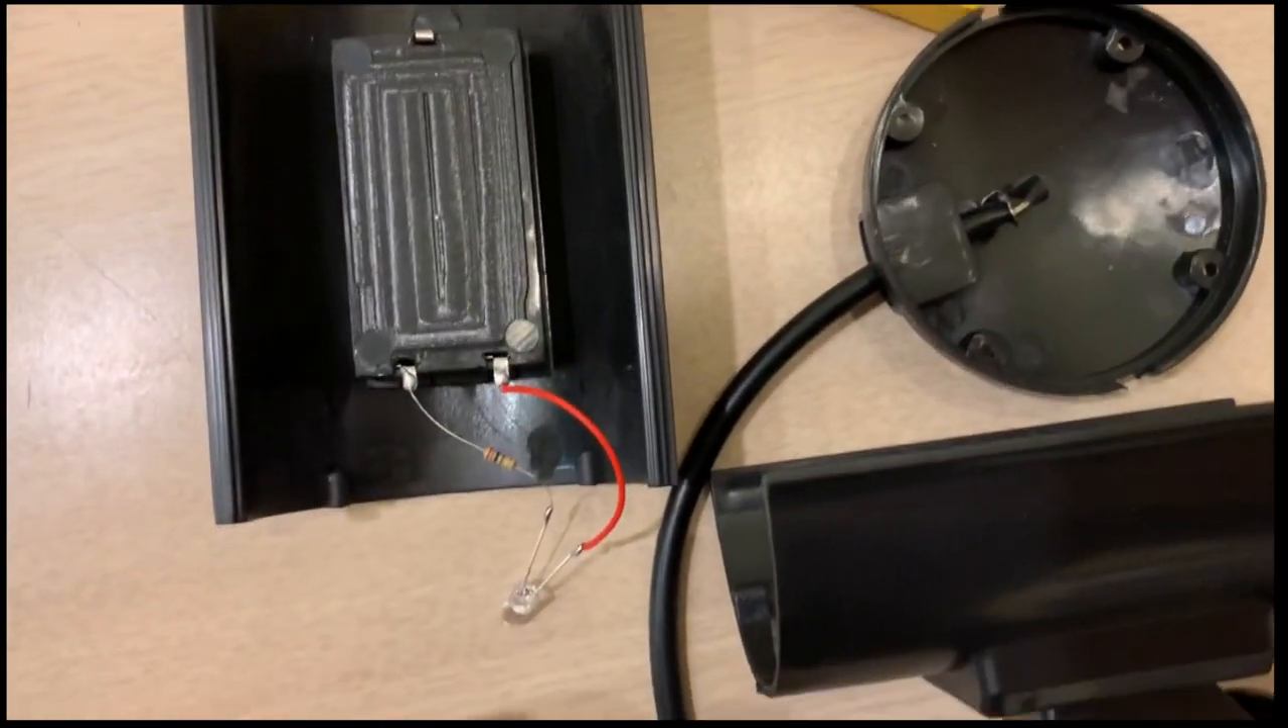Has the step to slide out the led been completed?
Yes.